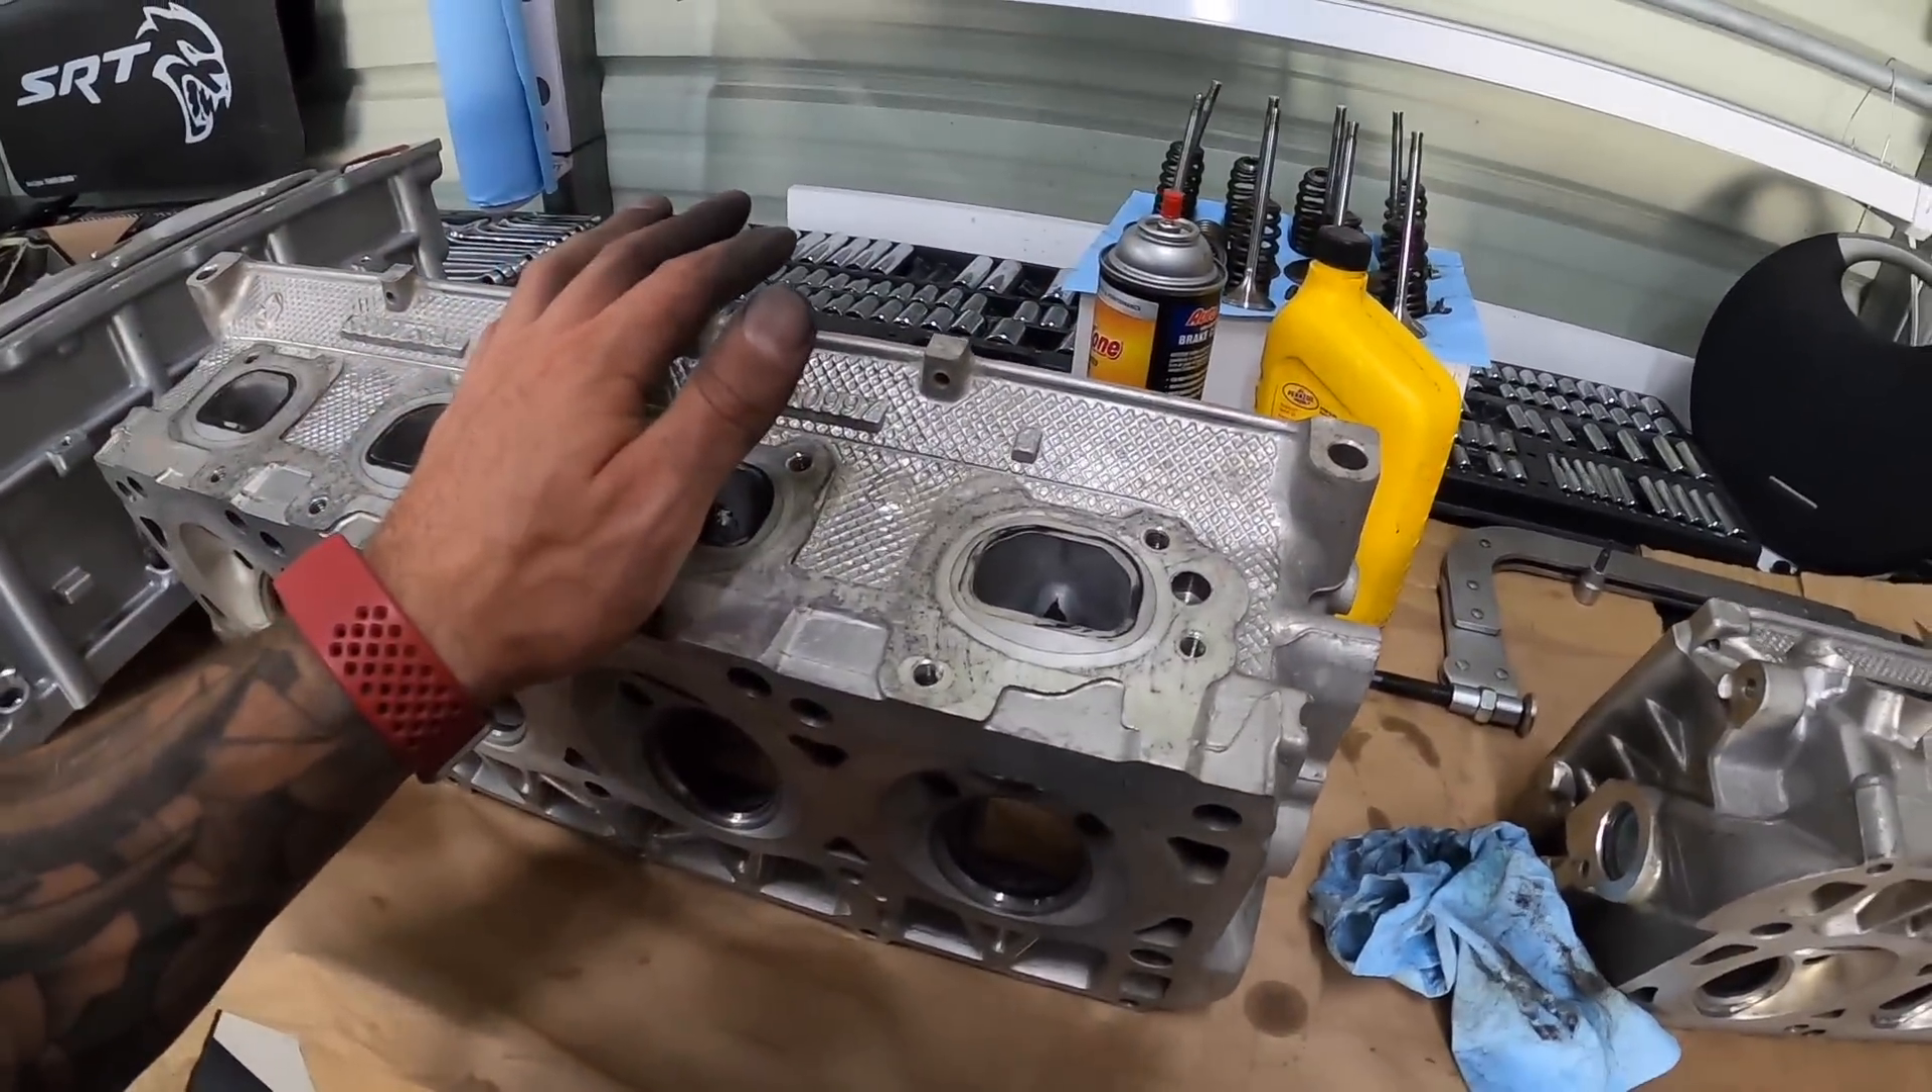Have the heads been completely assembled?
No.